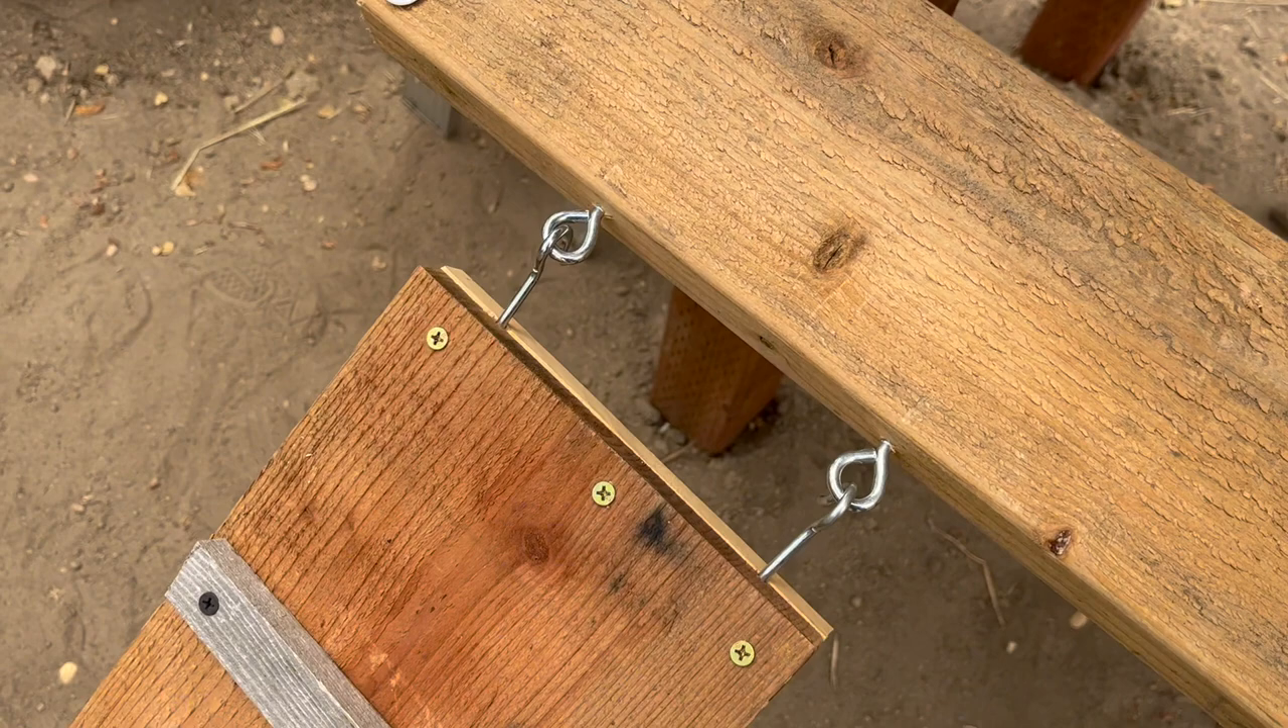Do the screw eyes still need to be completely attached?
No.